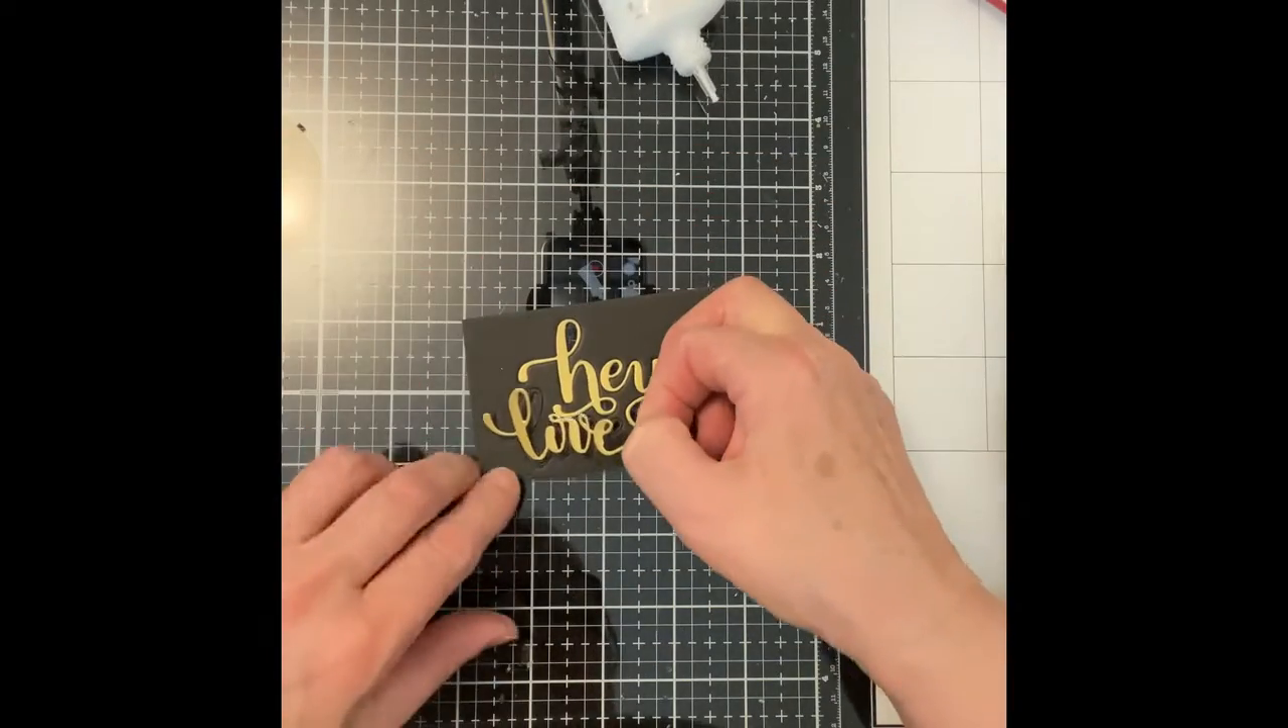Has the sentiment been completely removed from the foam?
No.